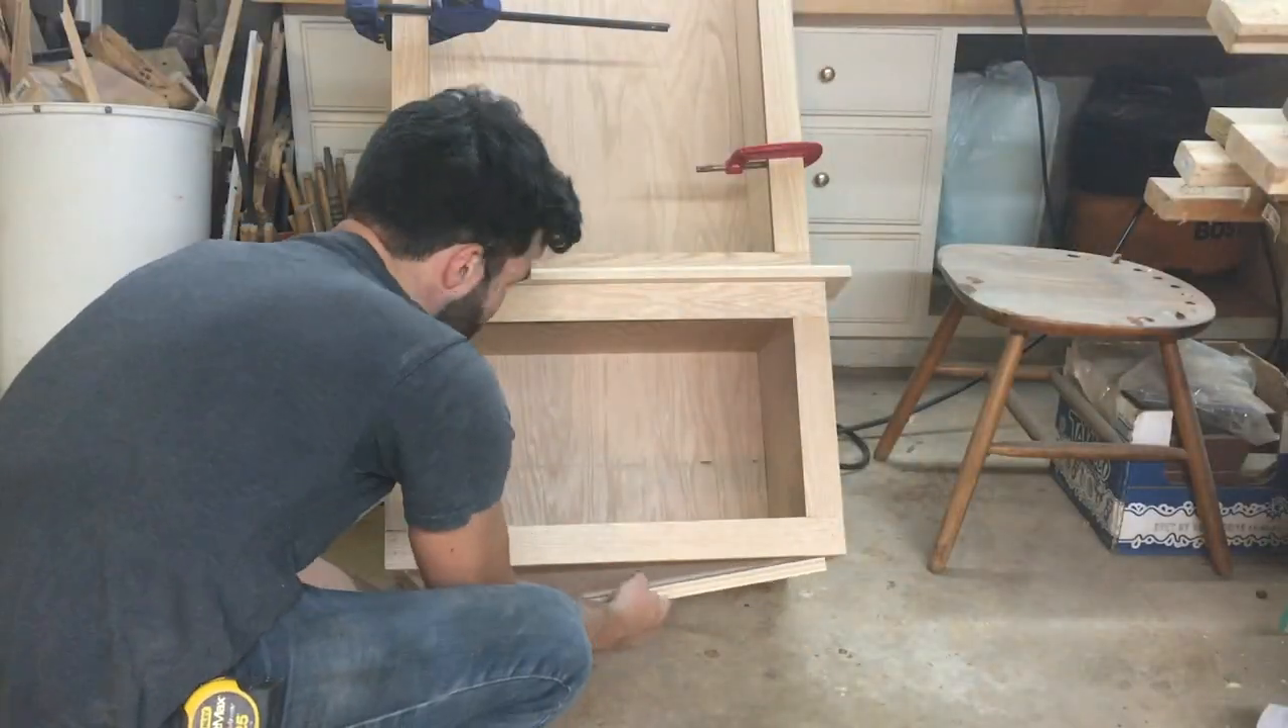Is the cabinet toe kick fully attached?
No.